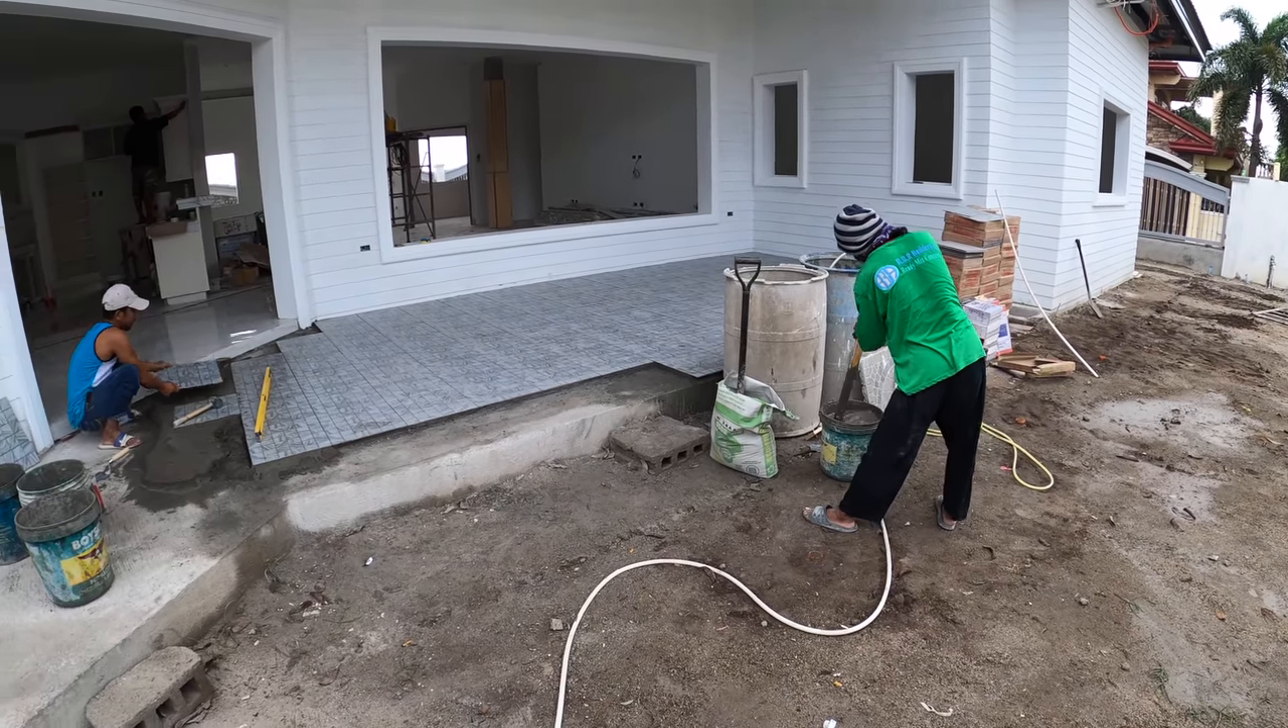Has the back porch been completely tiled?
No.